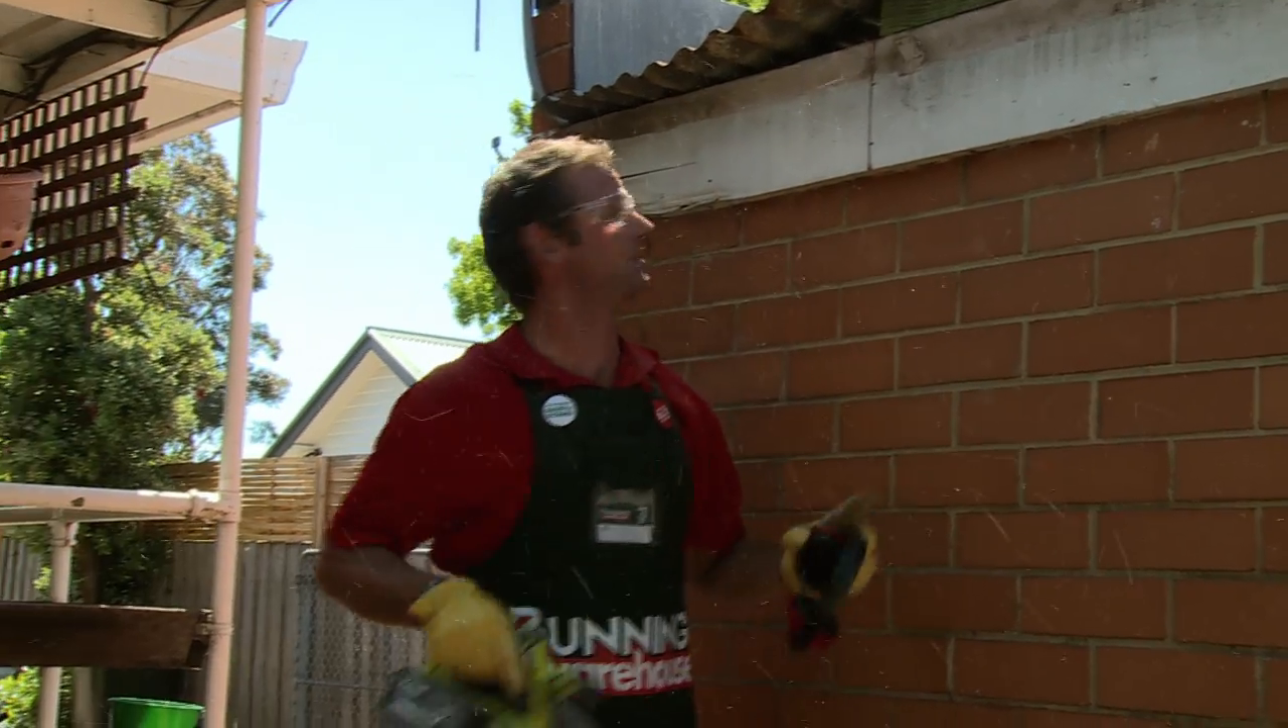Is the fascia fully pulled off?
No.